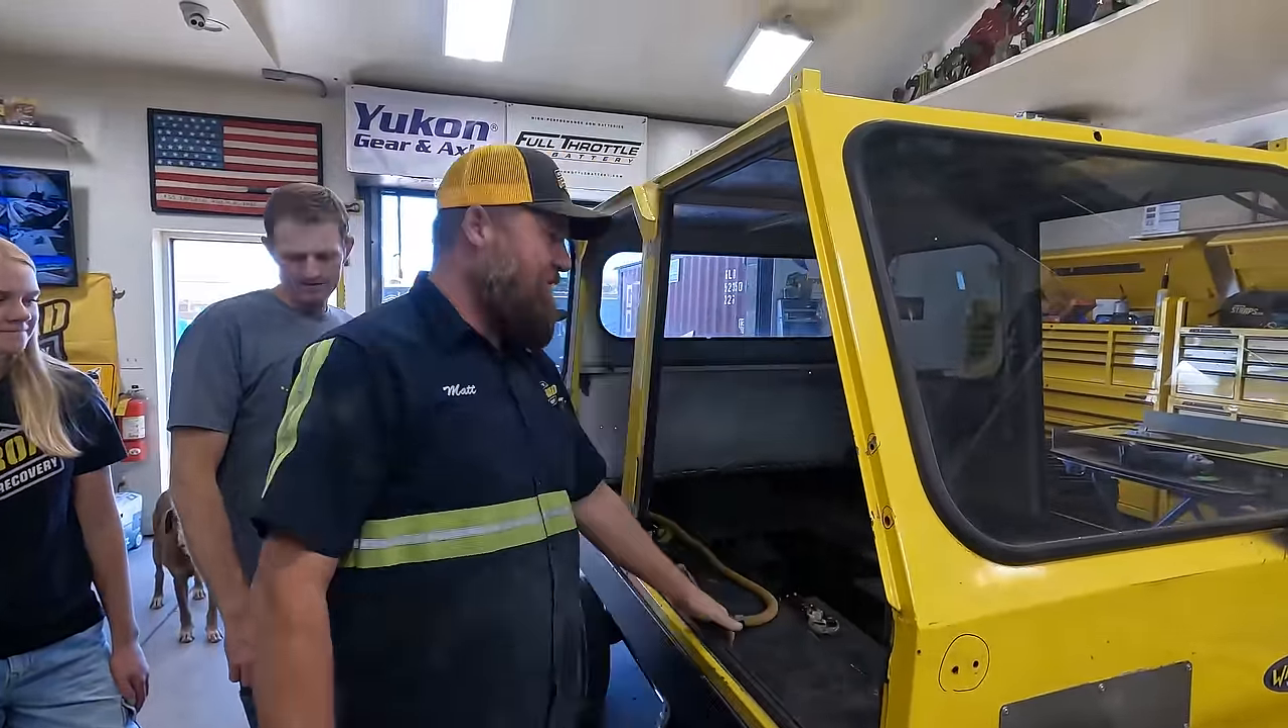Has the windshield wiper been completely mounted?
No.